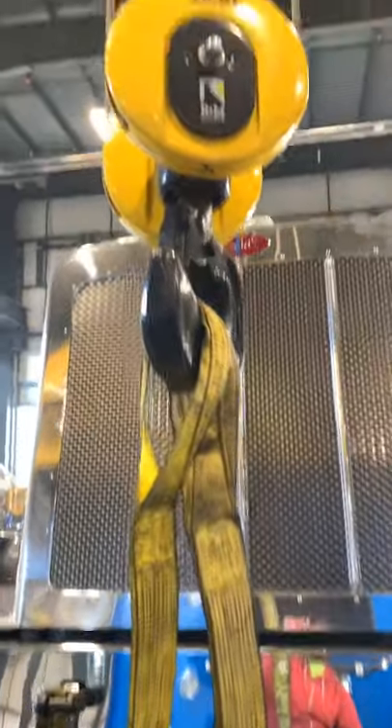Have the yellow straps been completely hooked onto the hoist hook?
Yes.